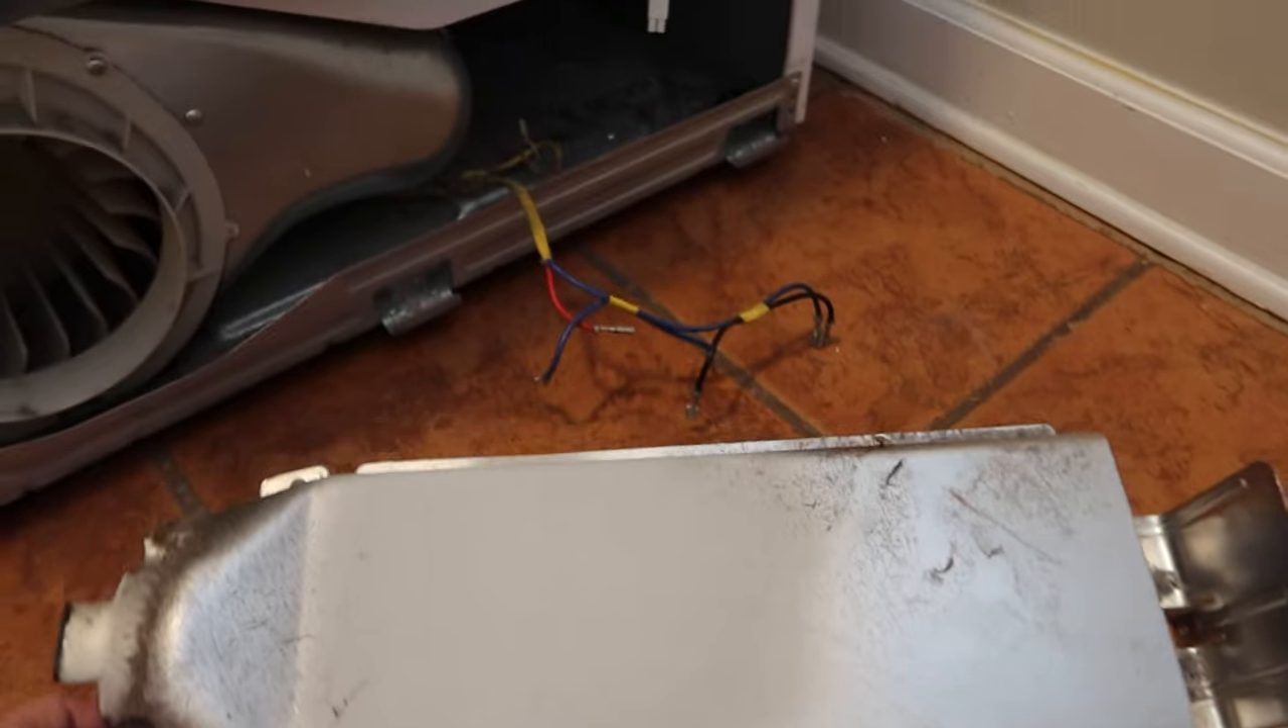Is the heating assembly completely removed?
Yes.